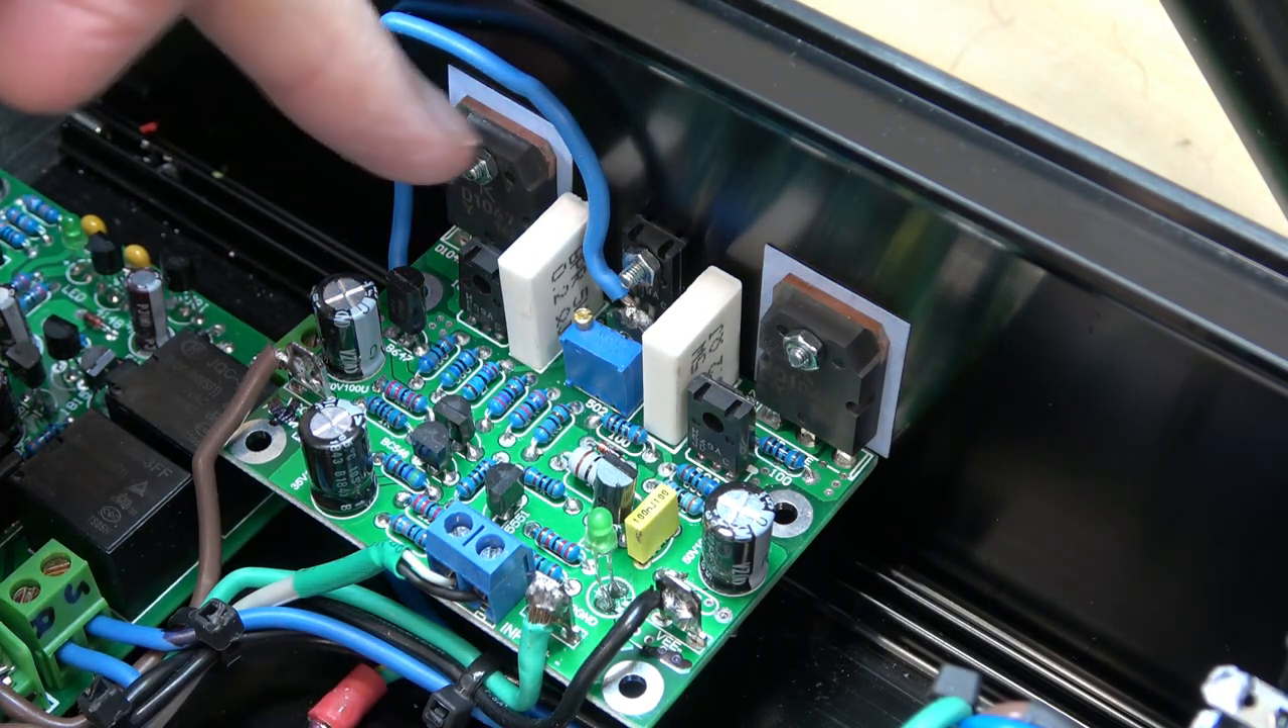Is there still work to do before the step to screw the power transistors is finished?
No.